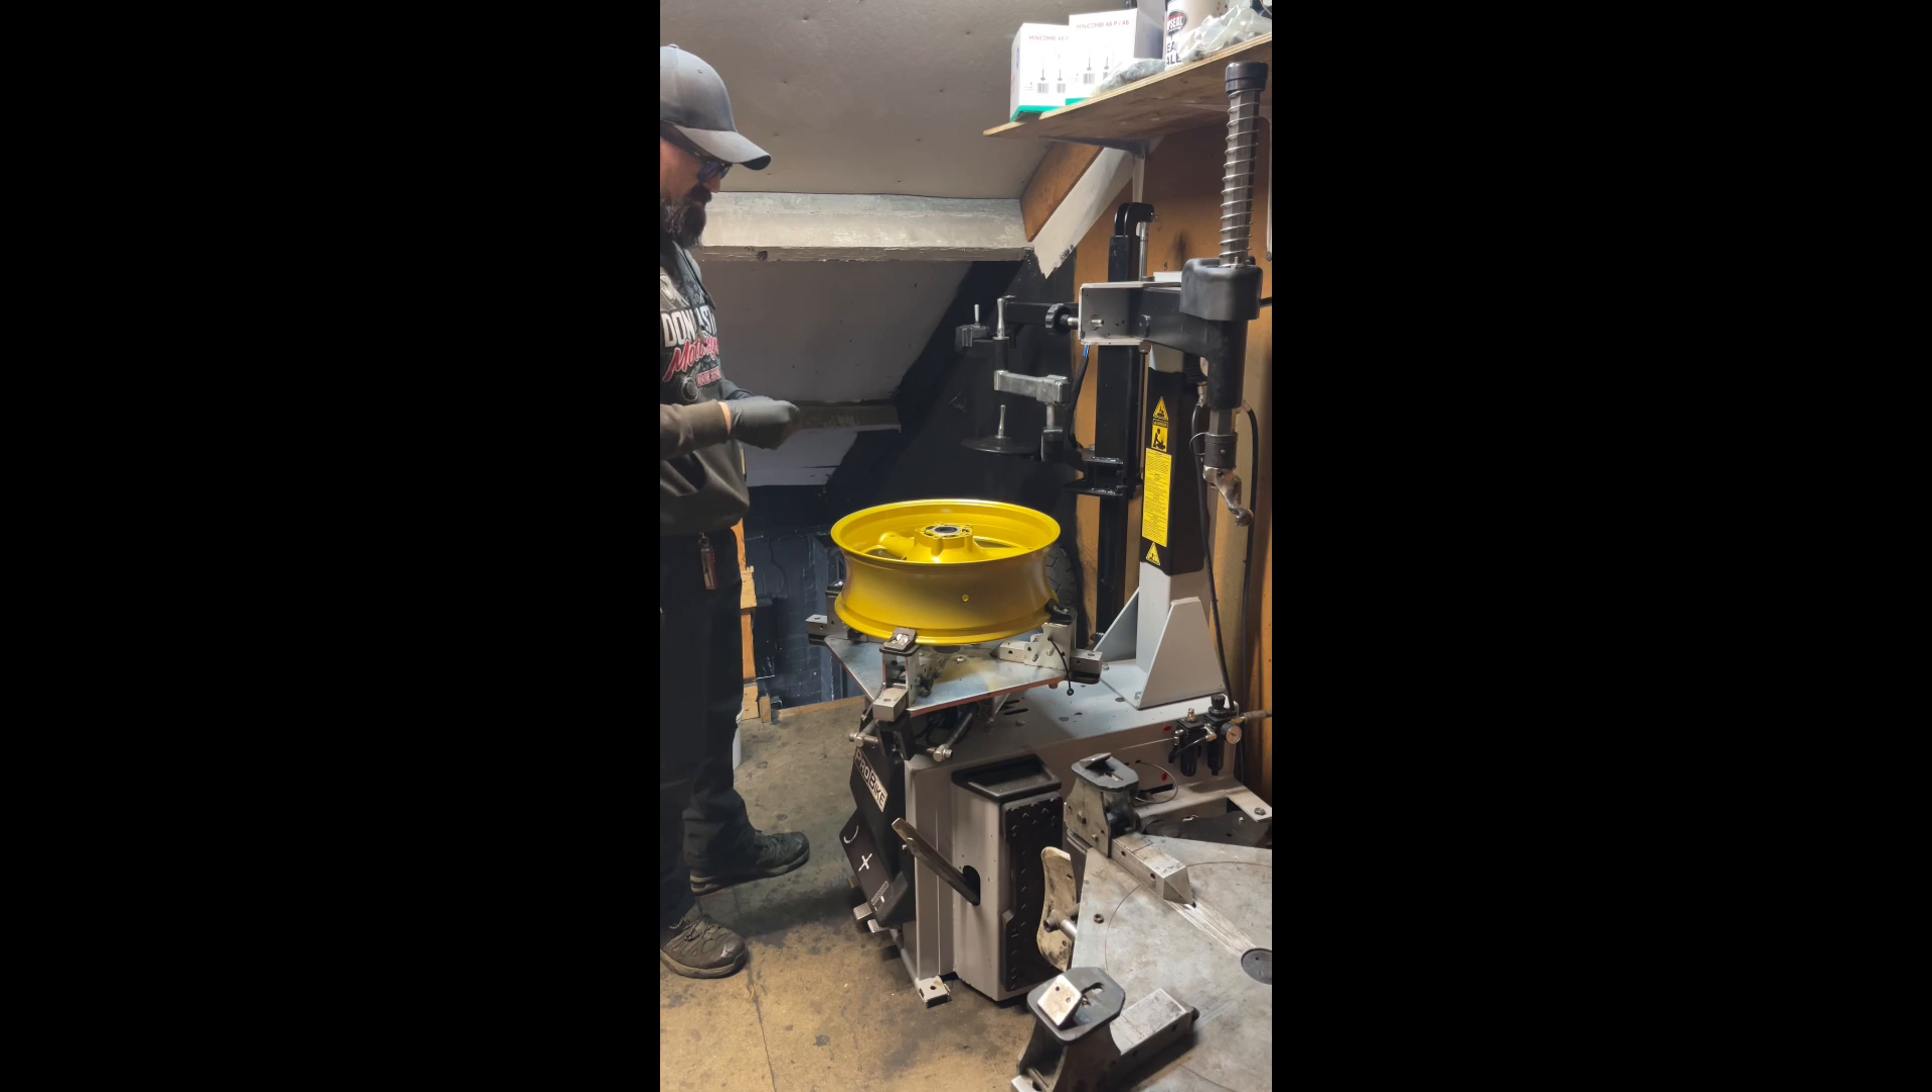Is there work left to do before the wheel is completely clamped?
No.